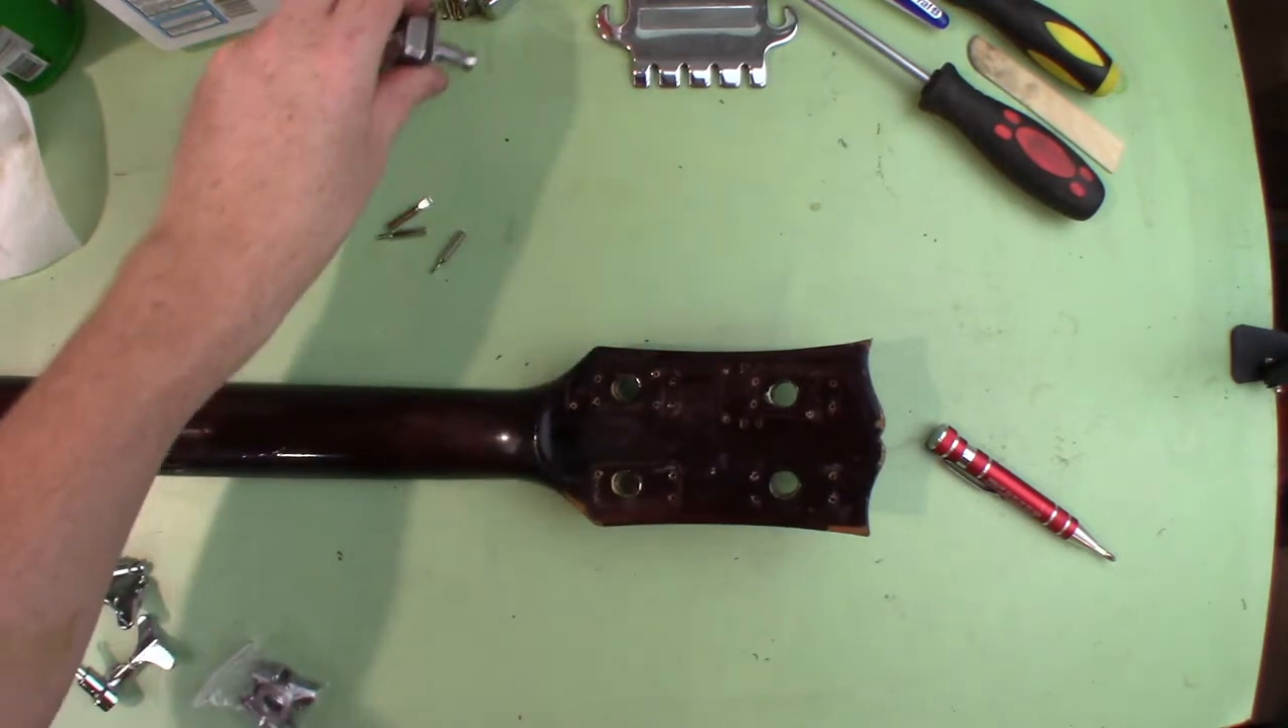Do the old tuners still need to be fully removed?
No.